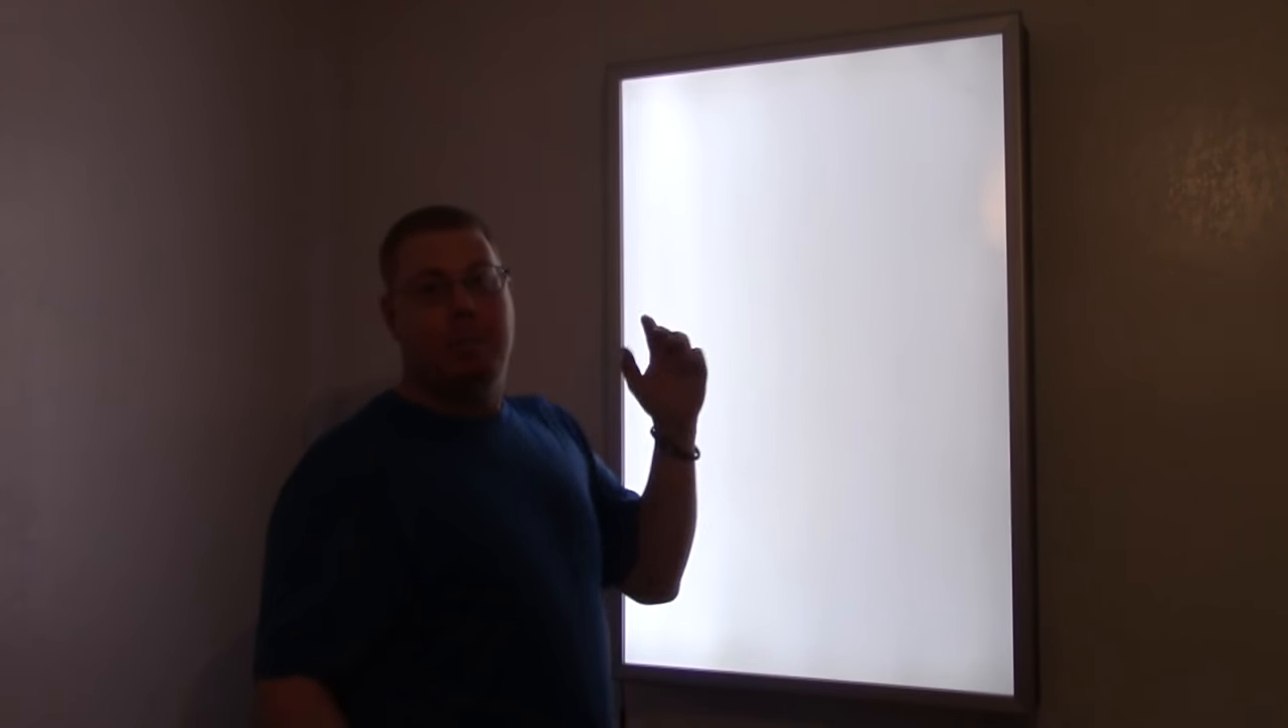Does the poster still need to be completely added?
Yes.